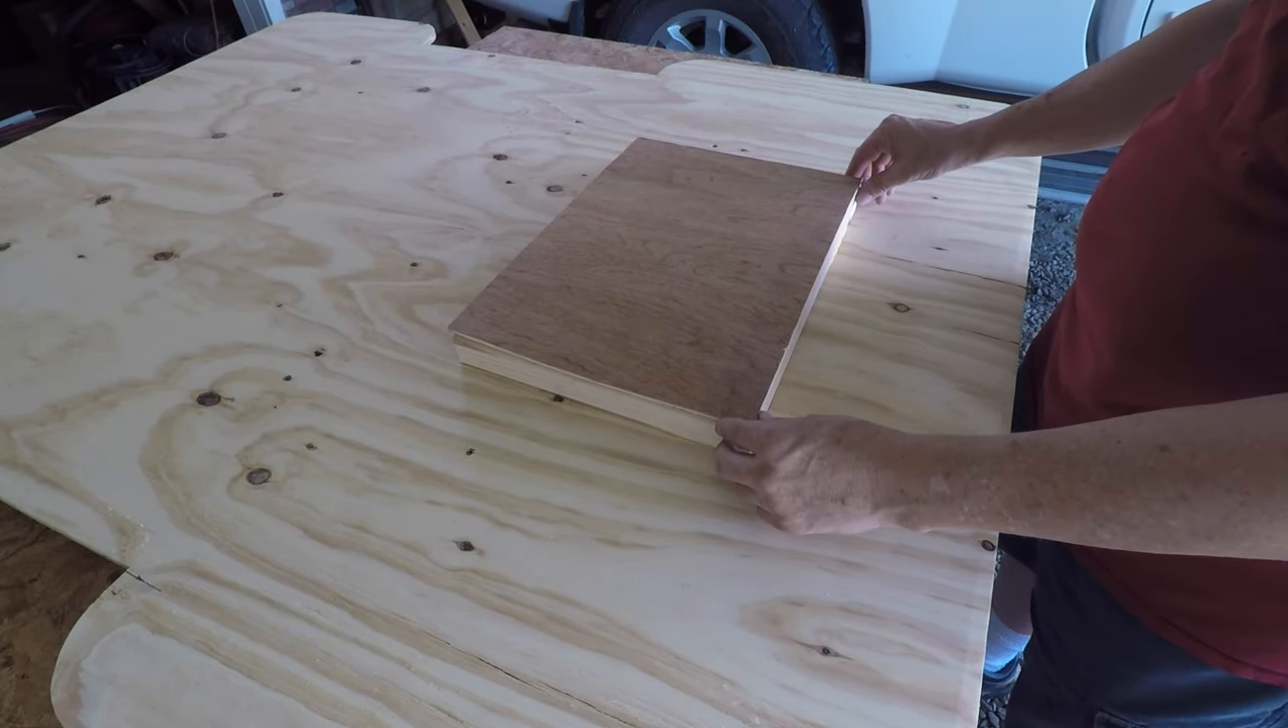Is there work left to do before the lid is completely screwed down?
Yes.